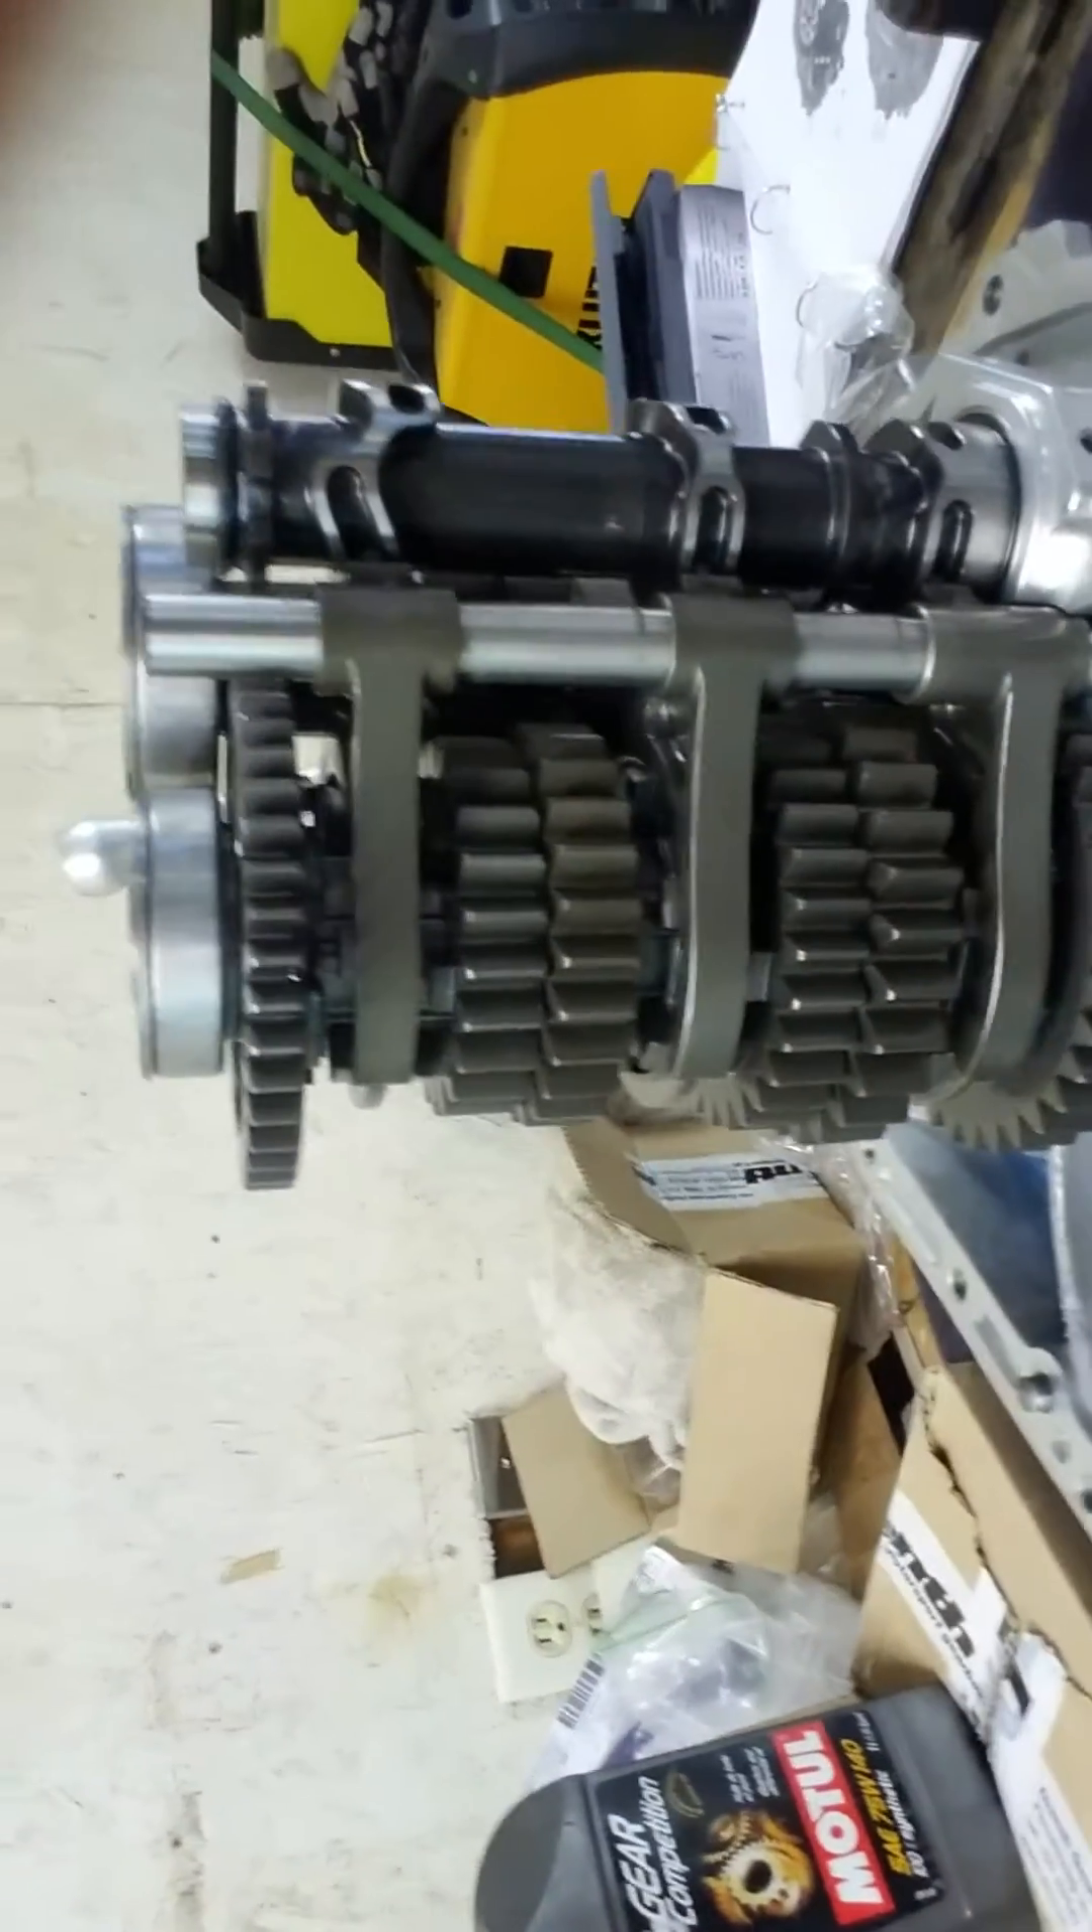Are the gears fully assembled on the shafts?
Yes.